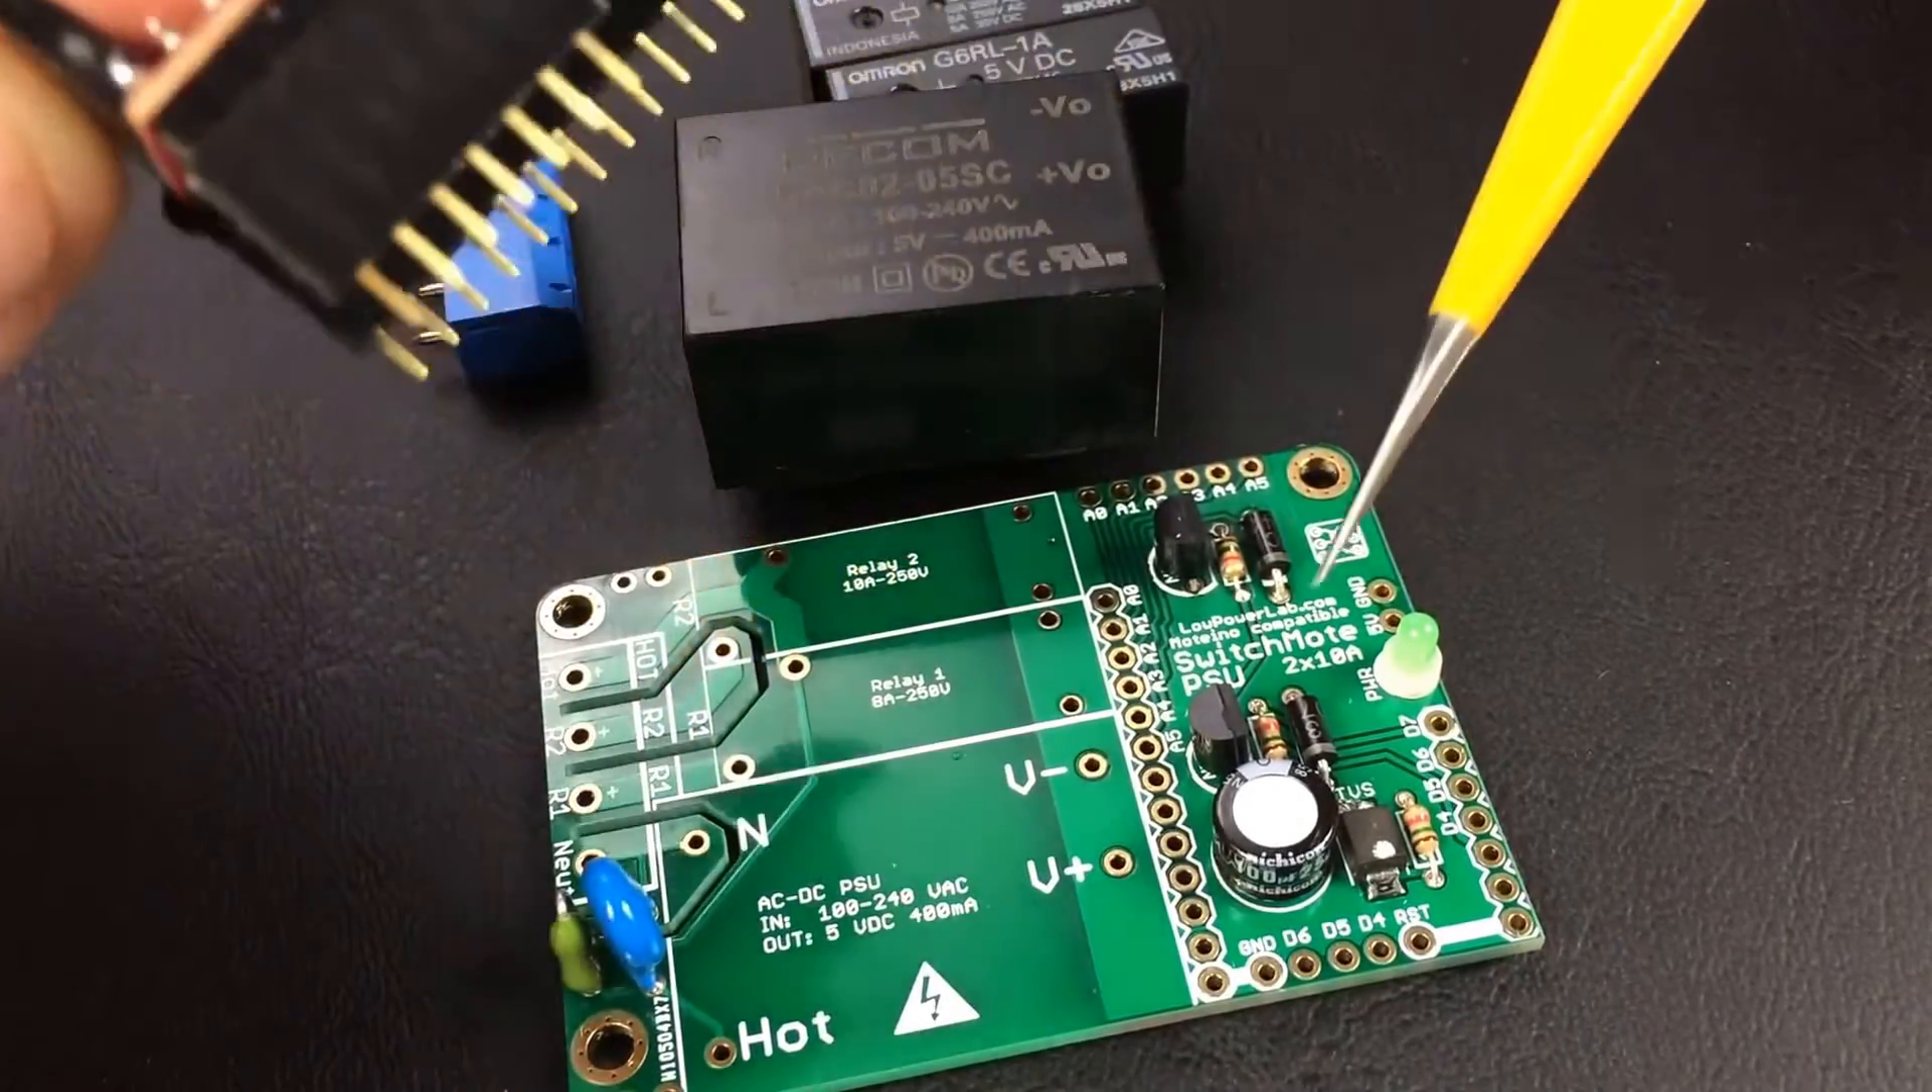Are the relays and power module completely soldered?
No.